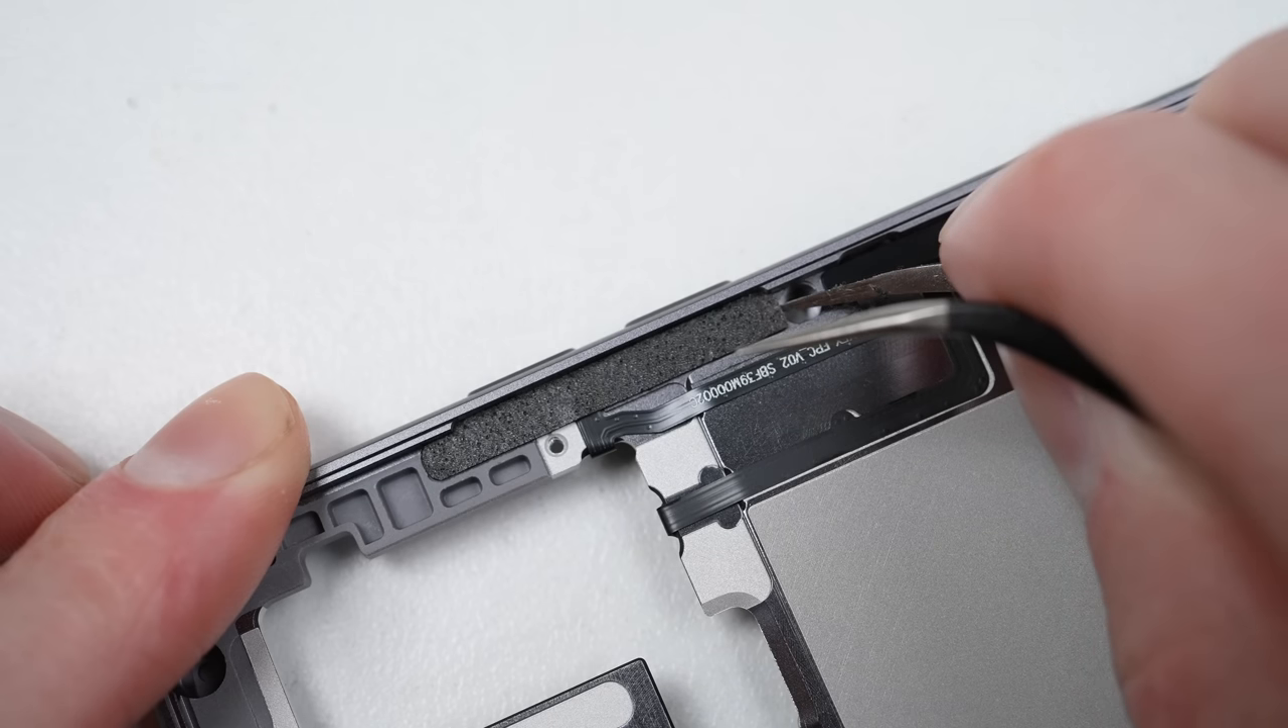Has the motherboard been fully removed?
Yes.